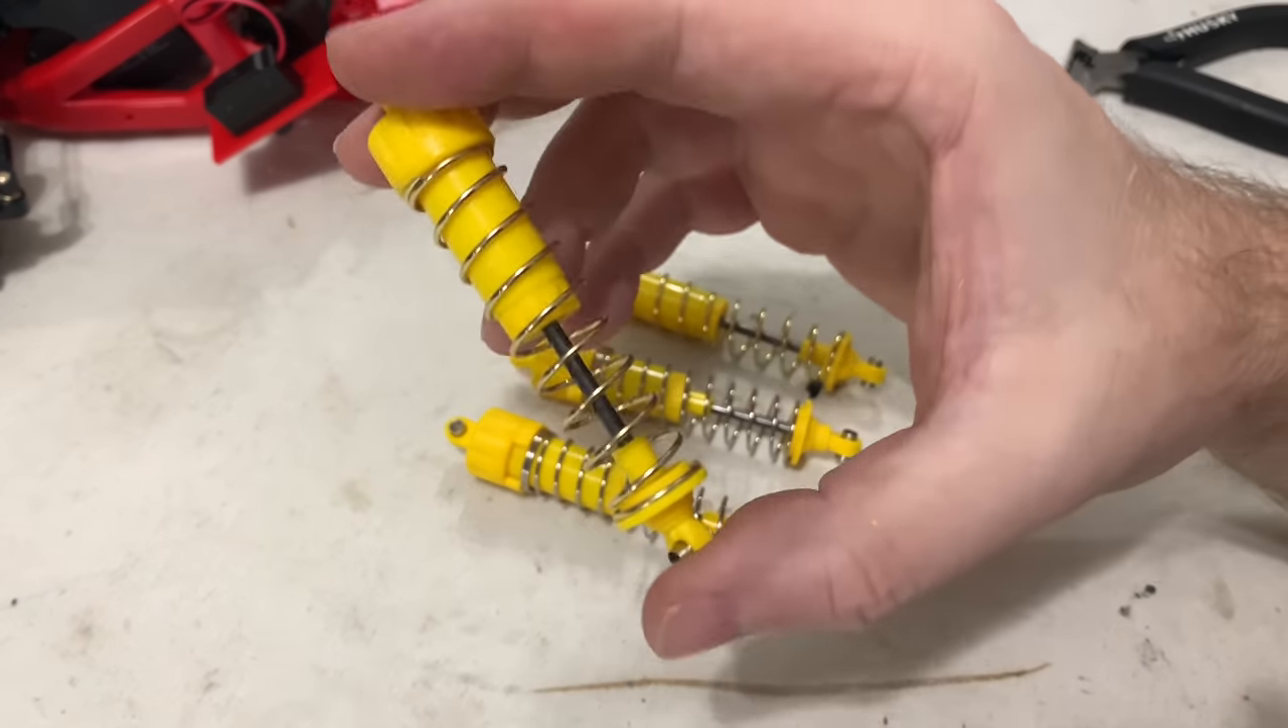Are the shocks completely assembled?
Yes.